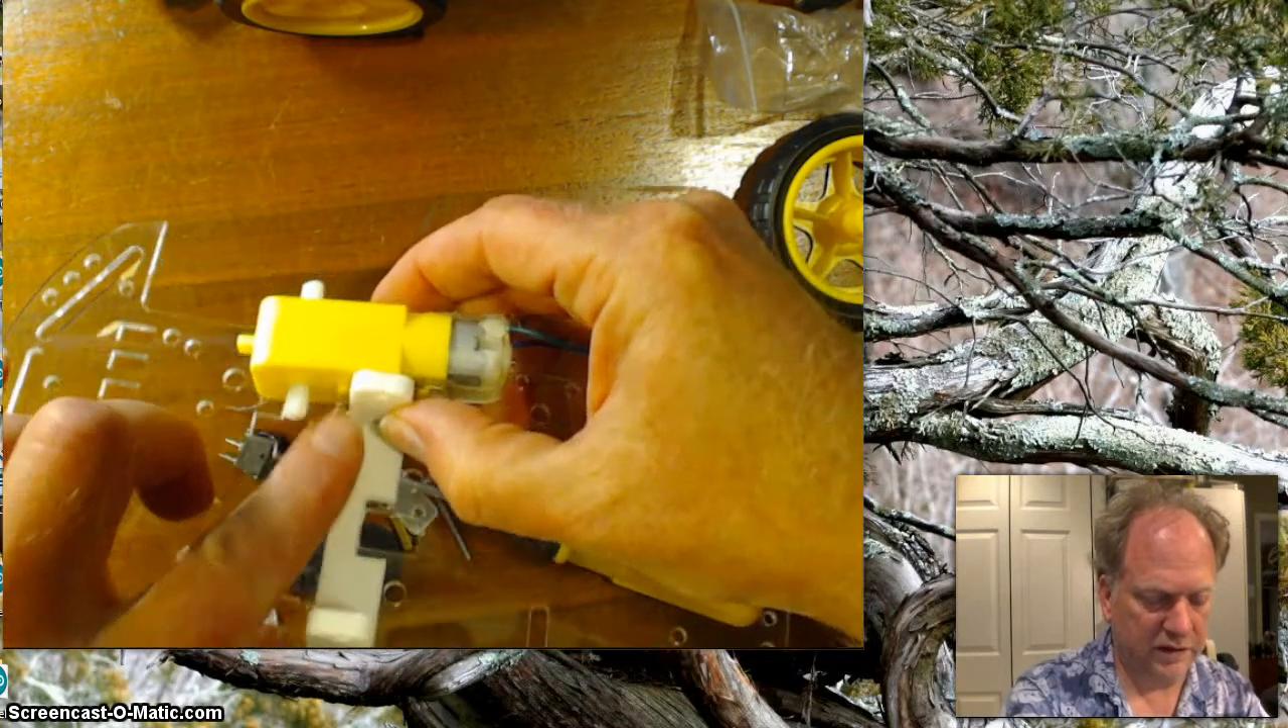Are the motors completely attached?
No.